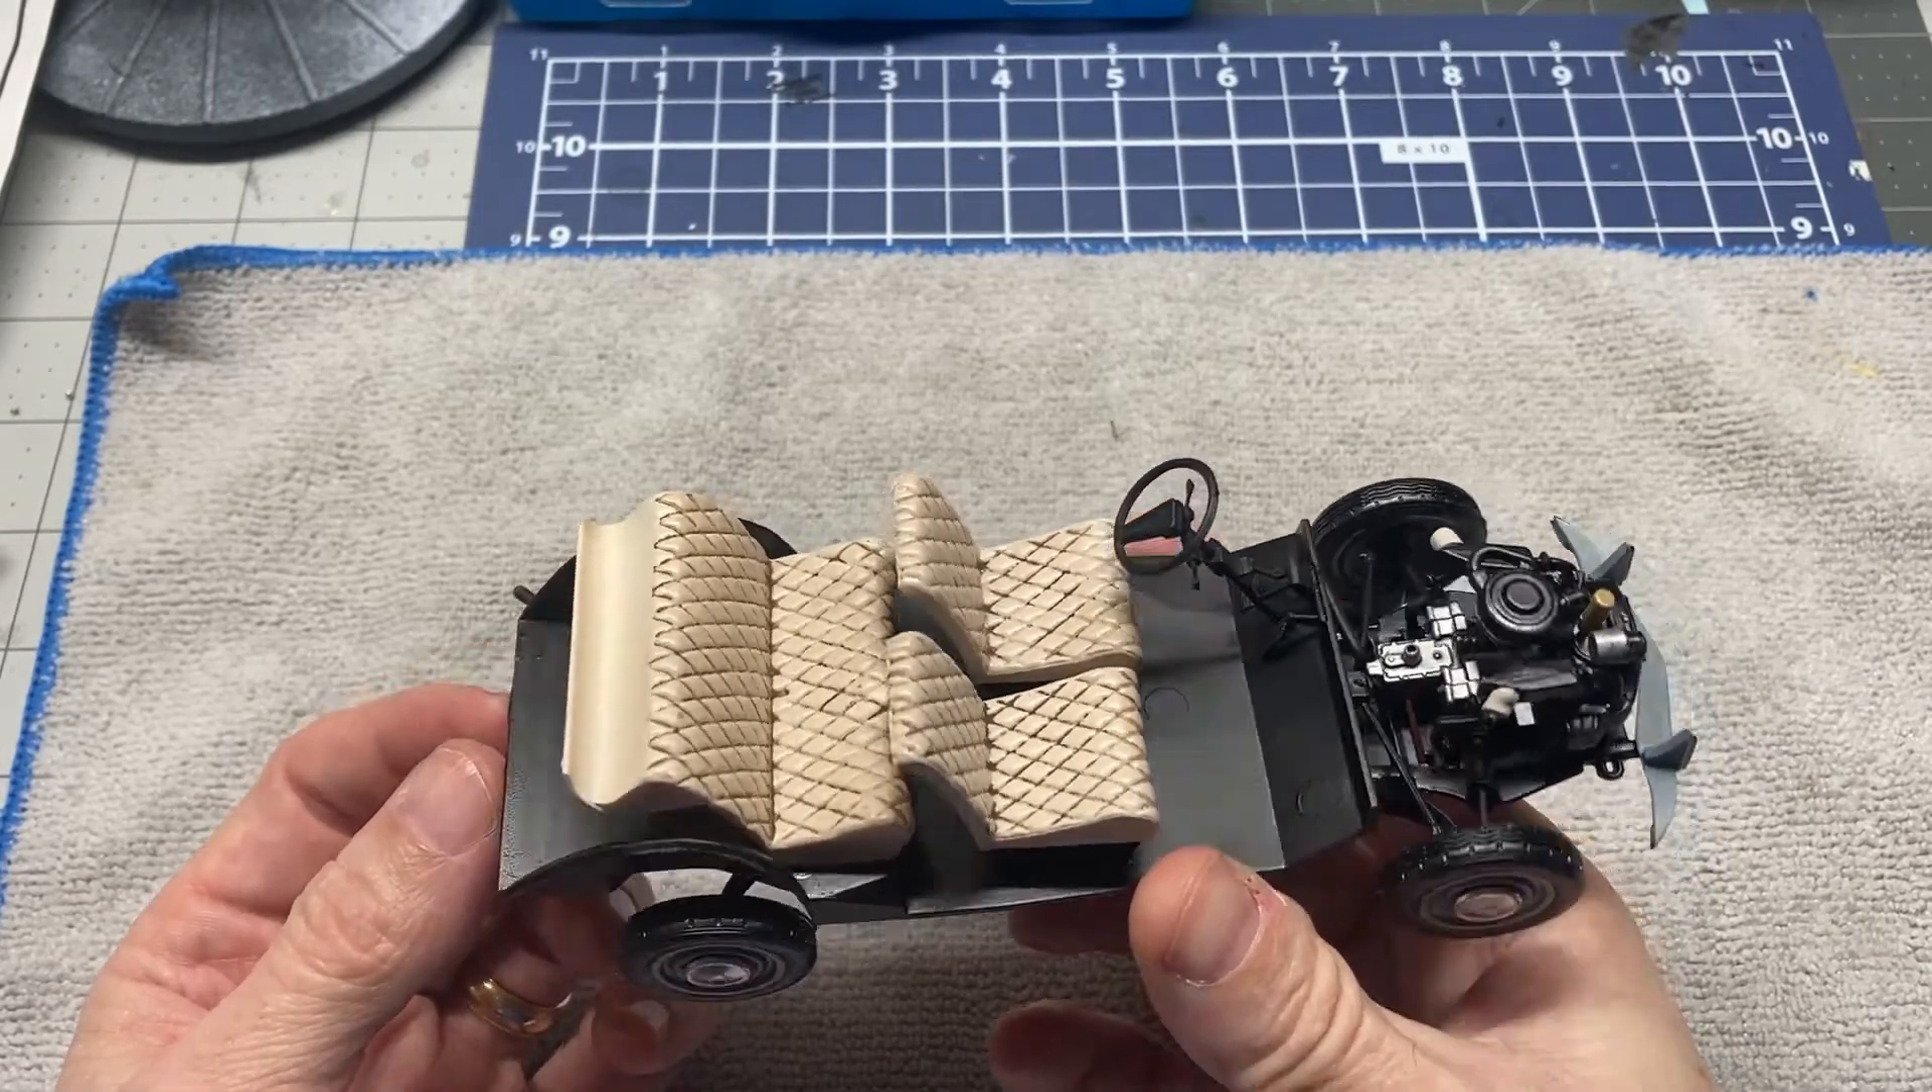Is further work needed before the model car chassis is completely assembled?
No.